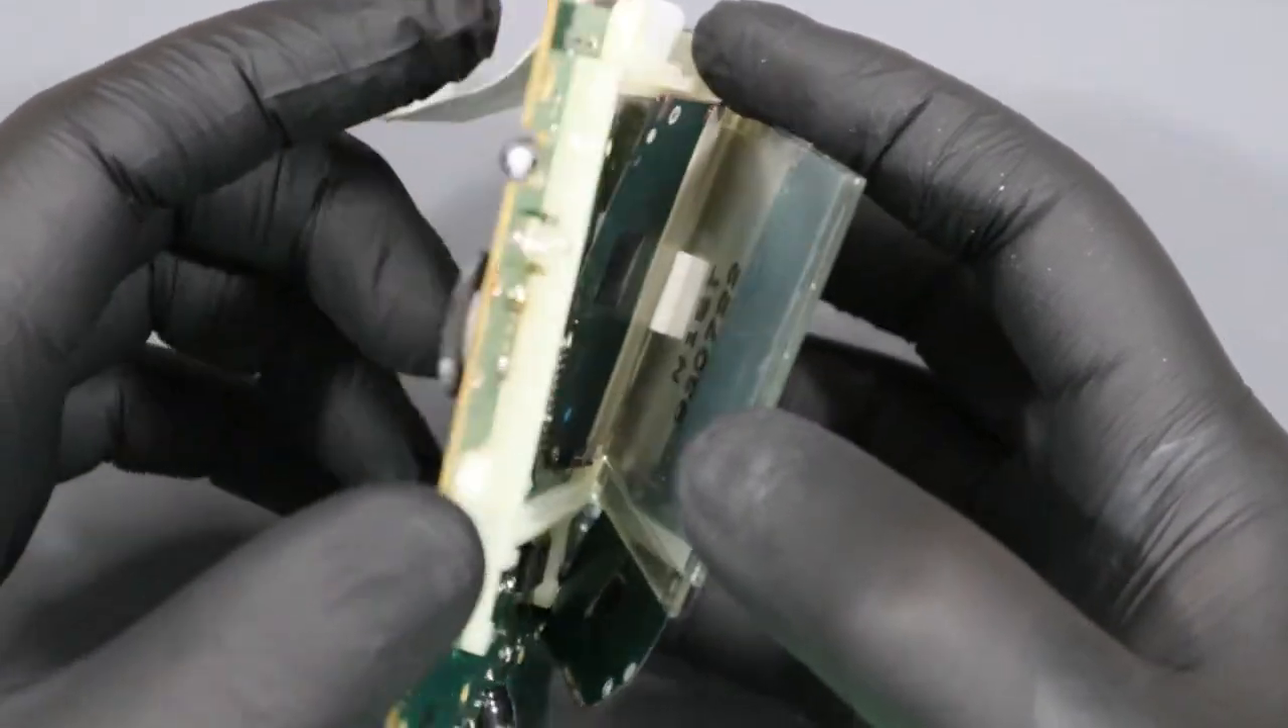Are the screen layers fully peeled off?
No.